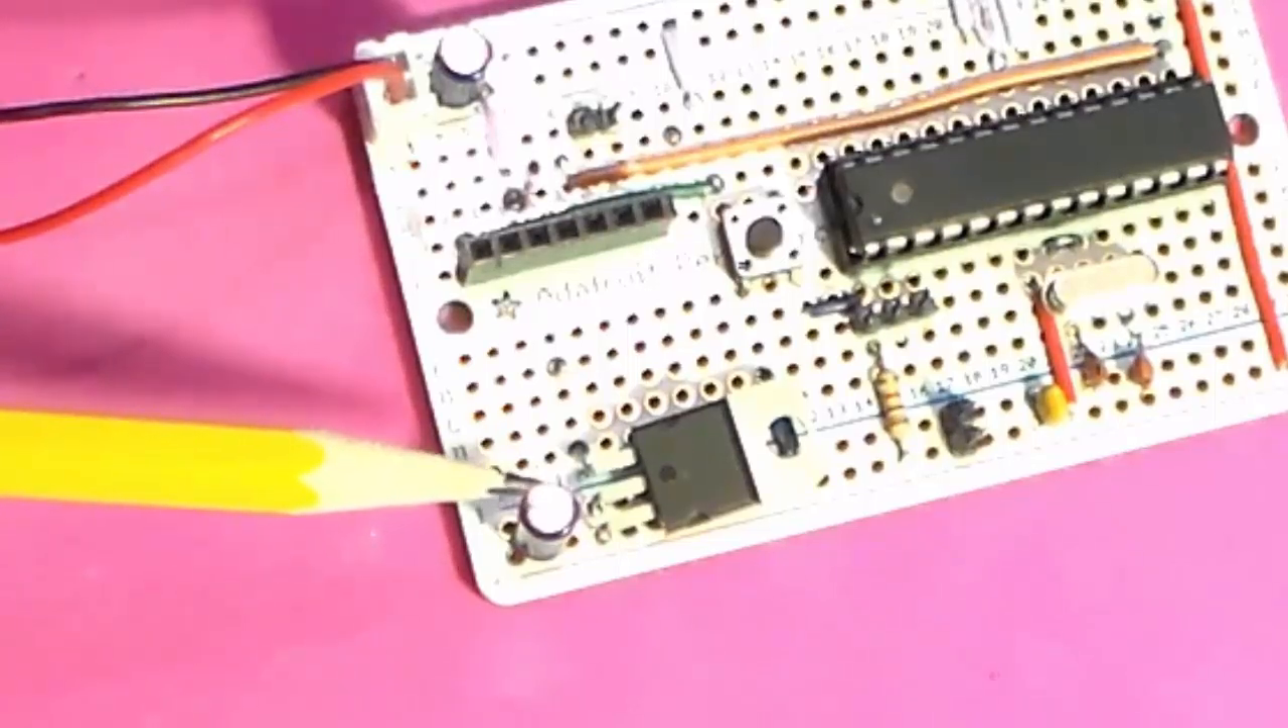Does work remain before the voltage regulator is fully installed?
No.